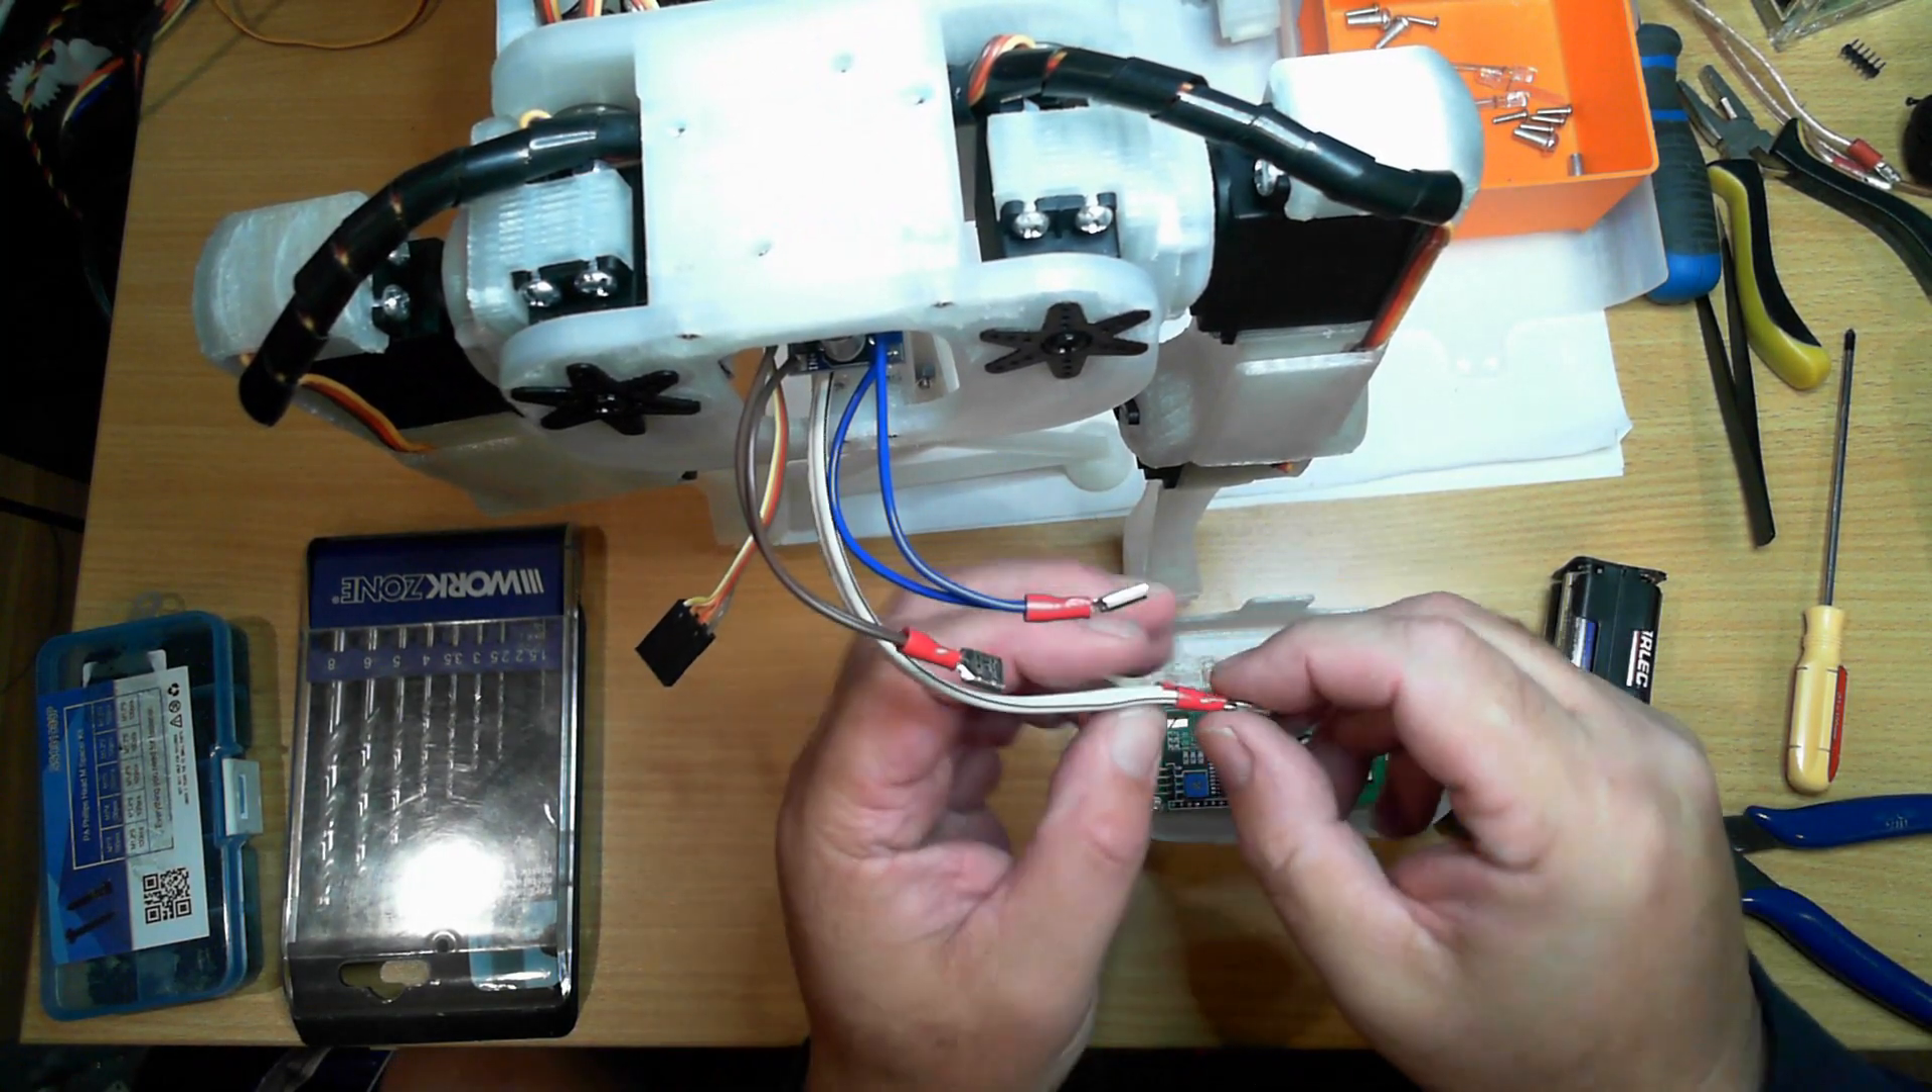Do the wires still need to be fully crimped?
No.